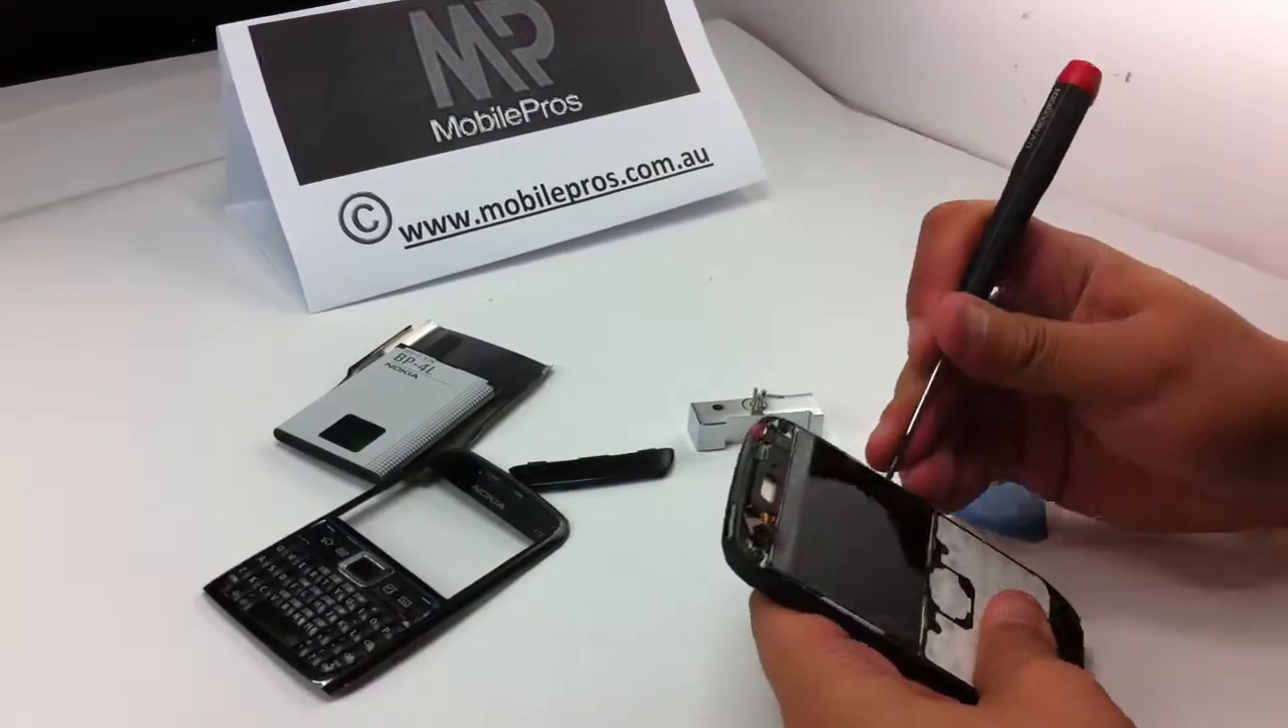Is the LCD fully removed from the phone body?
No.